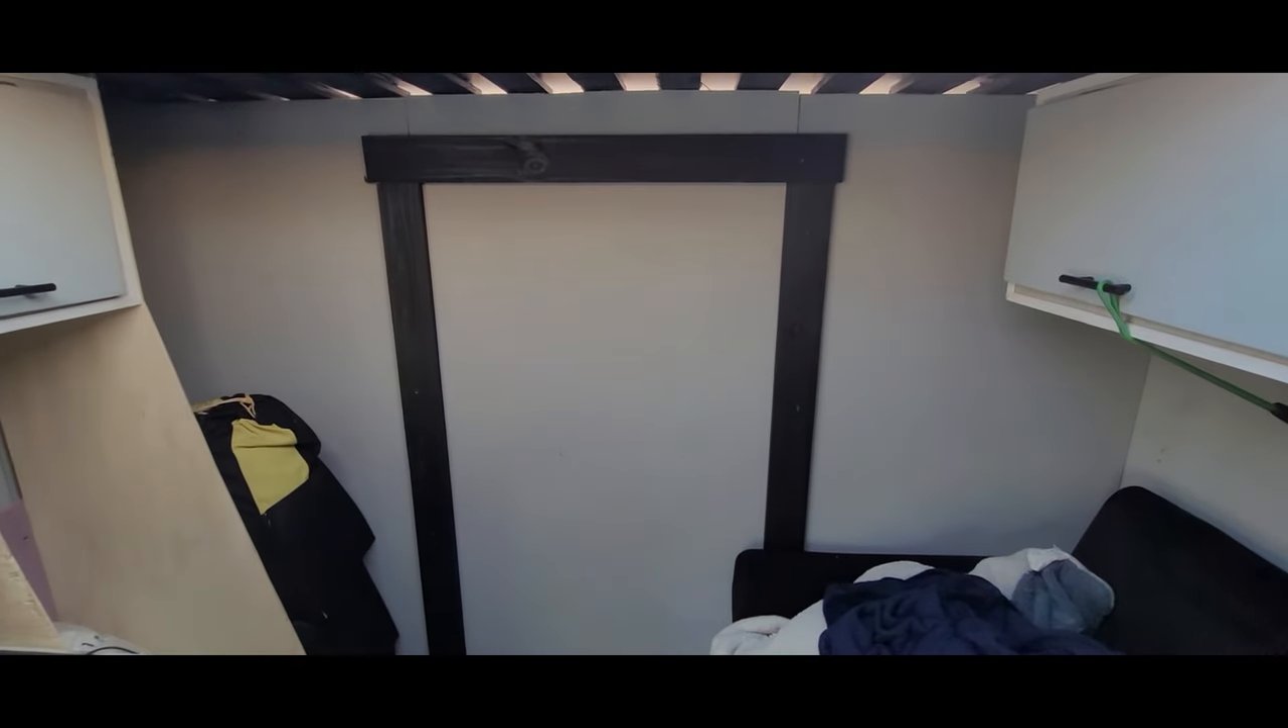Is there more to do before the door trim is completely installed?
No.